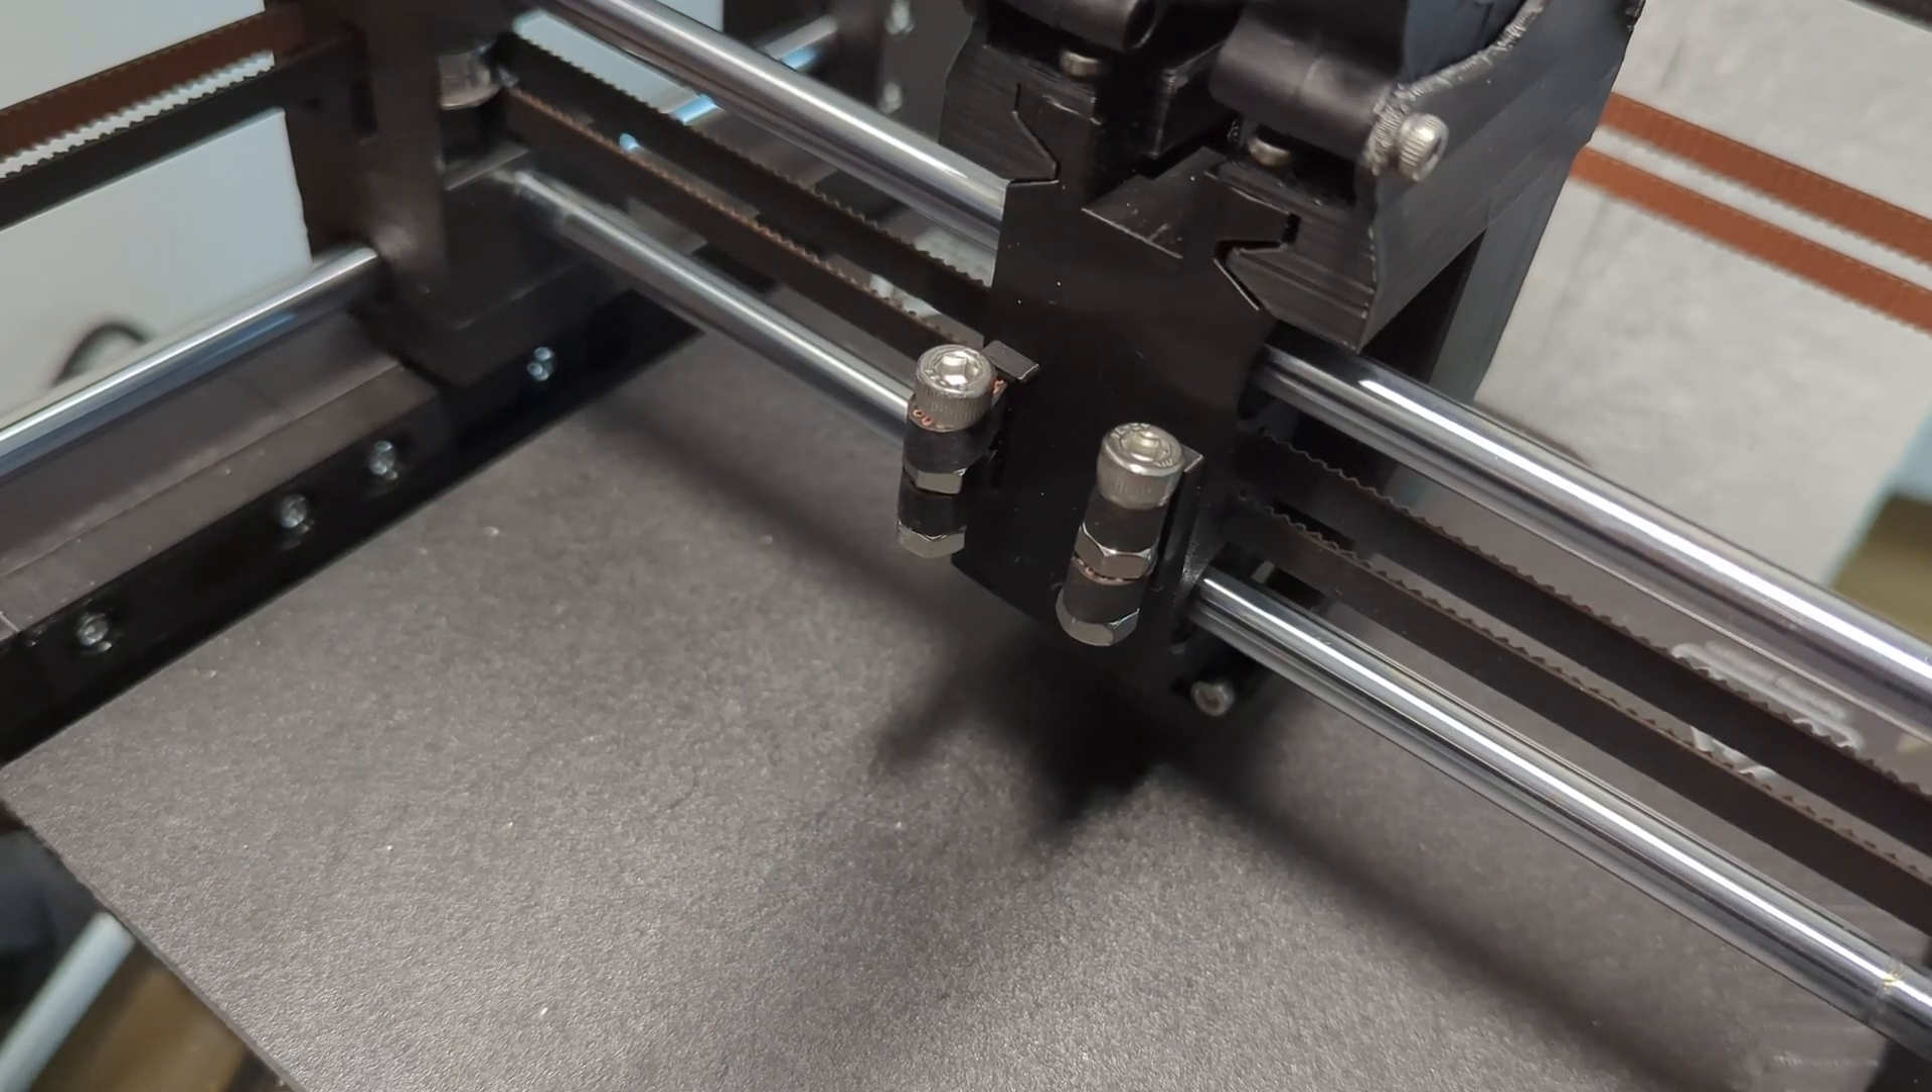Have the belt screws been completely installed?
Yes.